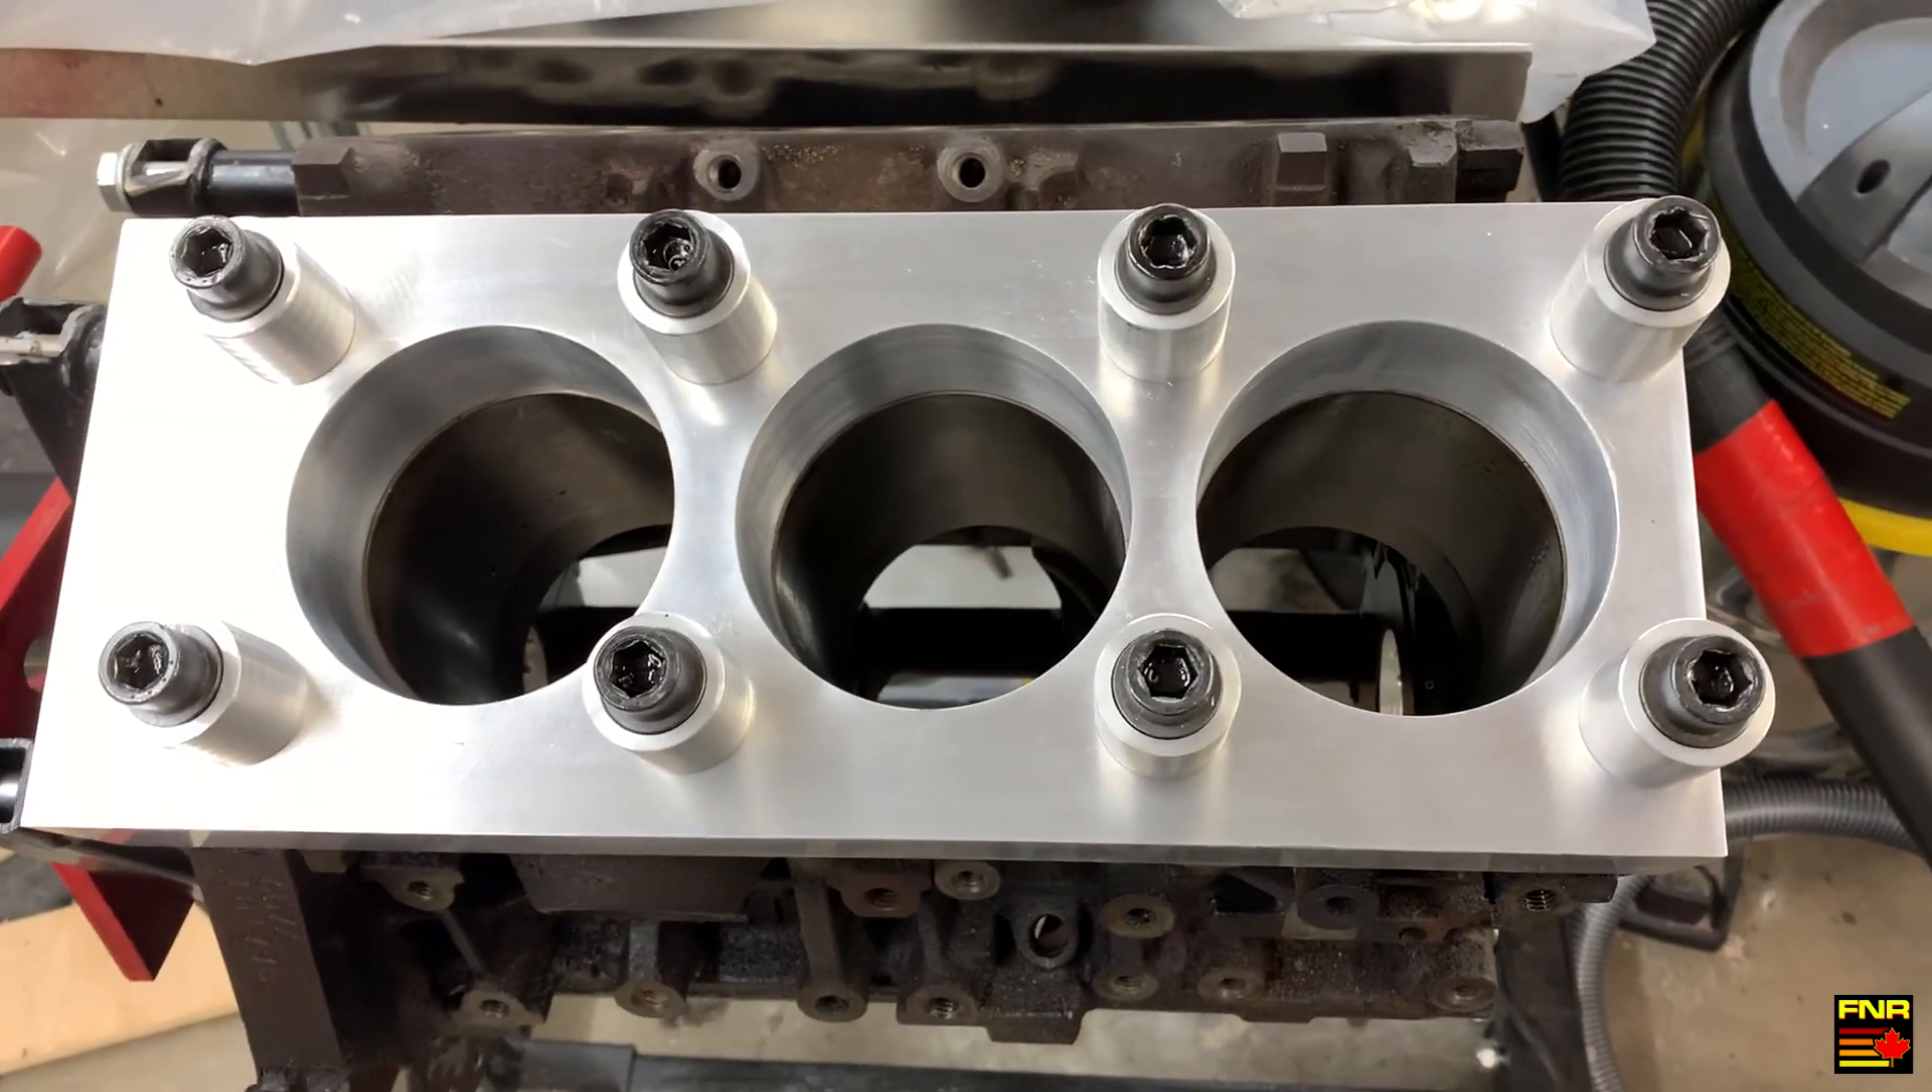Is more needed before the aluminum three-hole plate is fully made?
No.